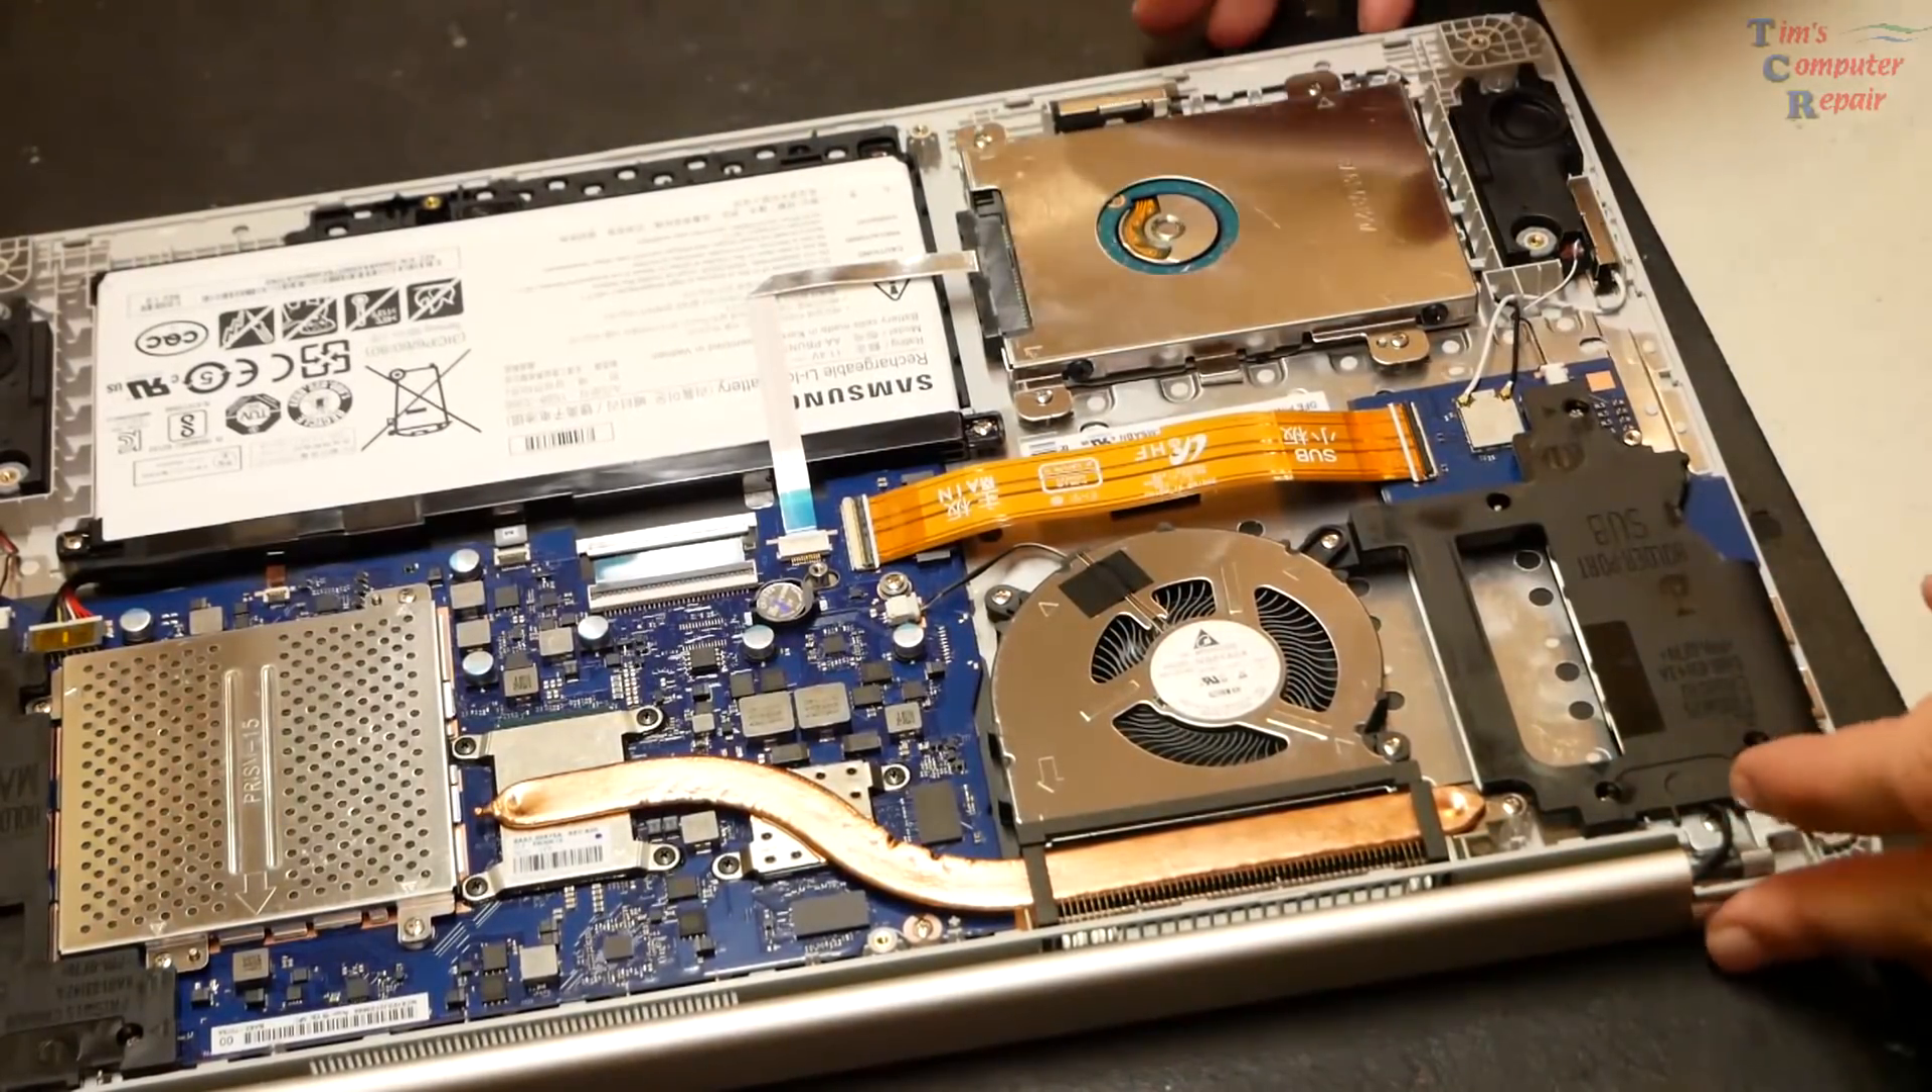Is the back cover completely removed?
Yes.